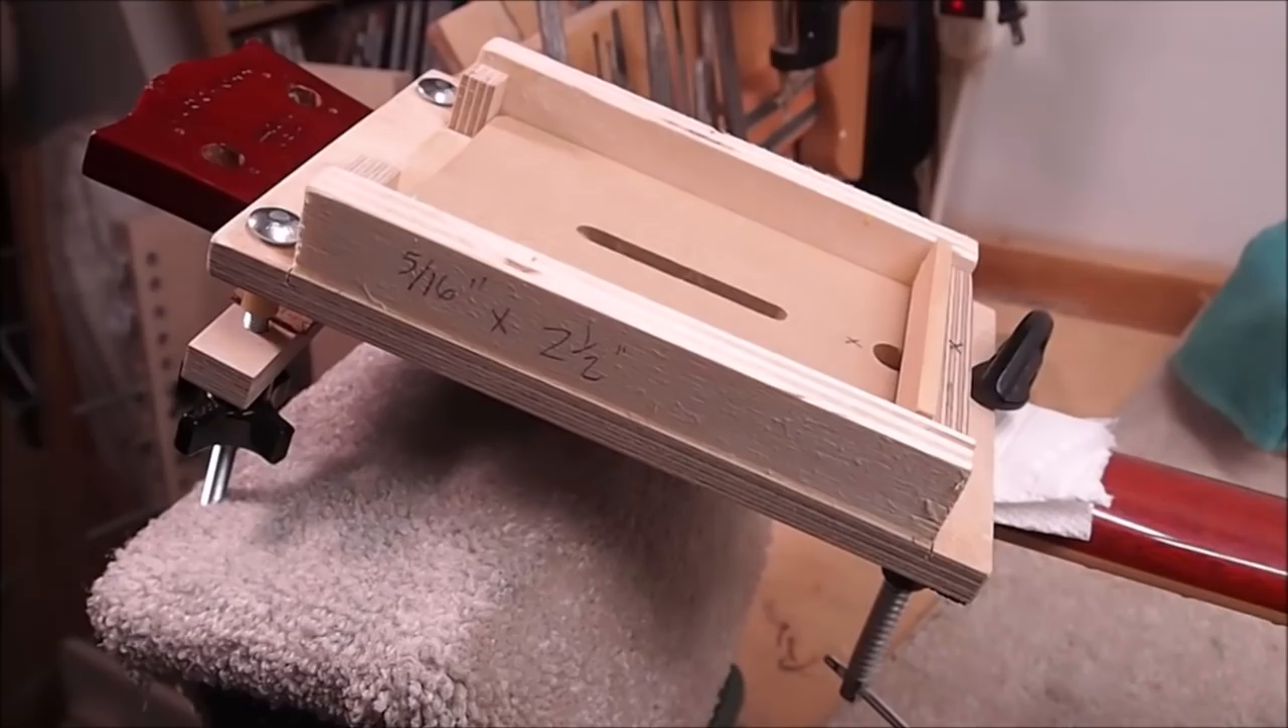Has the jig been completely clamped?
Yes.